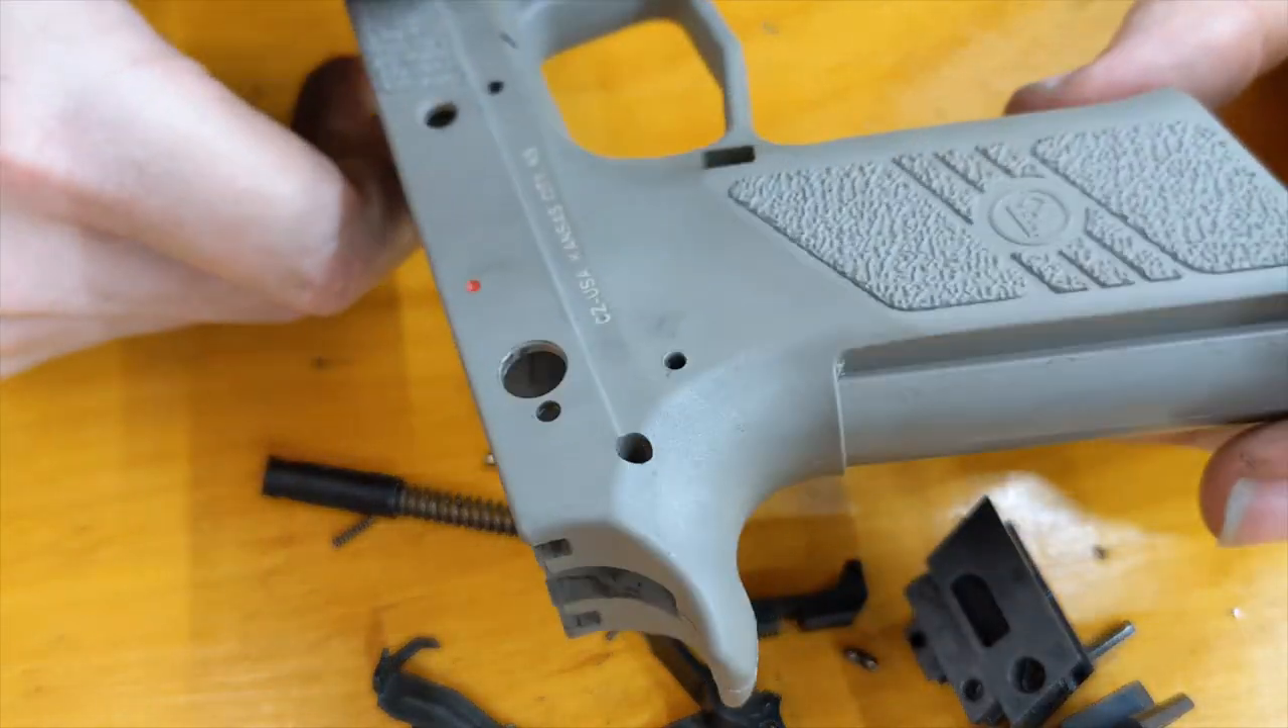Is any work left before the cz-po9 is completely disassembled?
No.